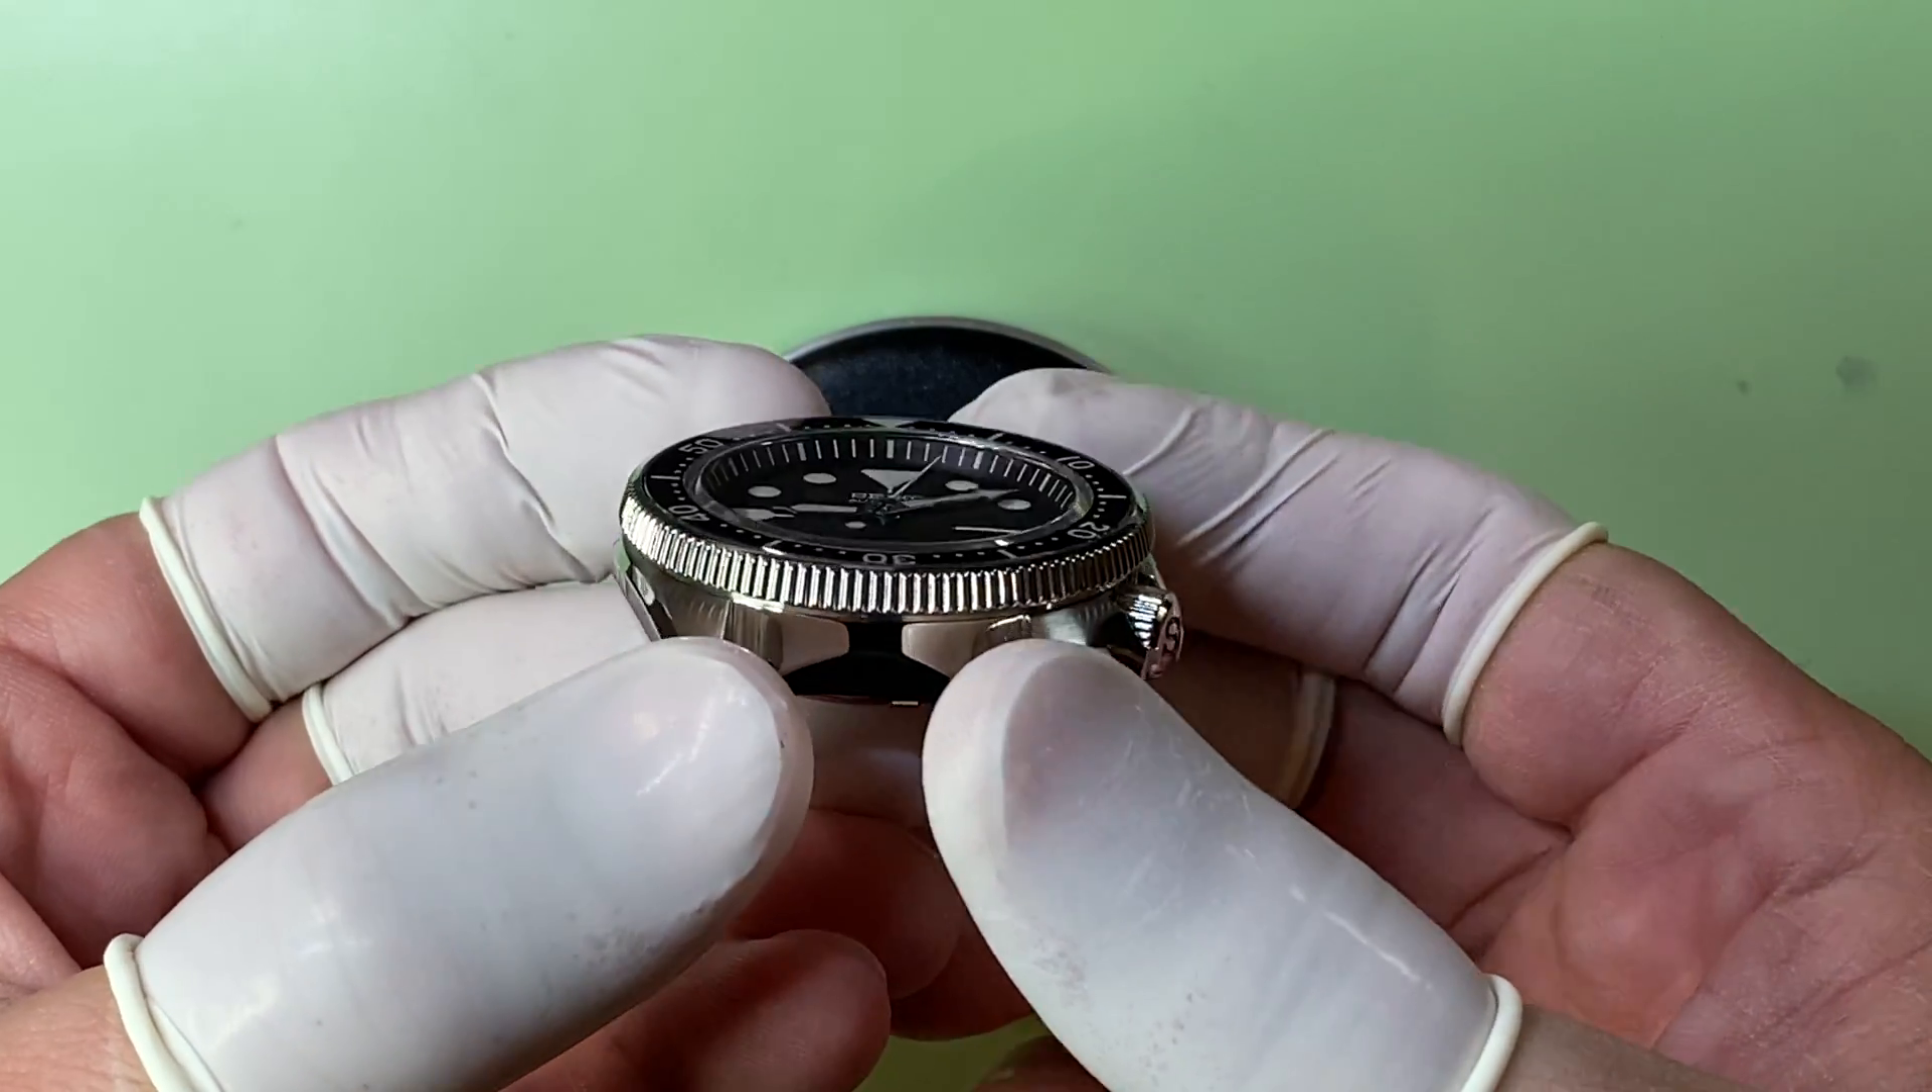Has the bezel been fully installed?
Yes.